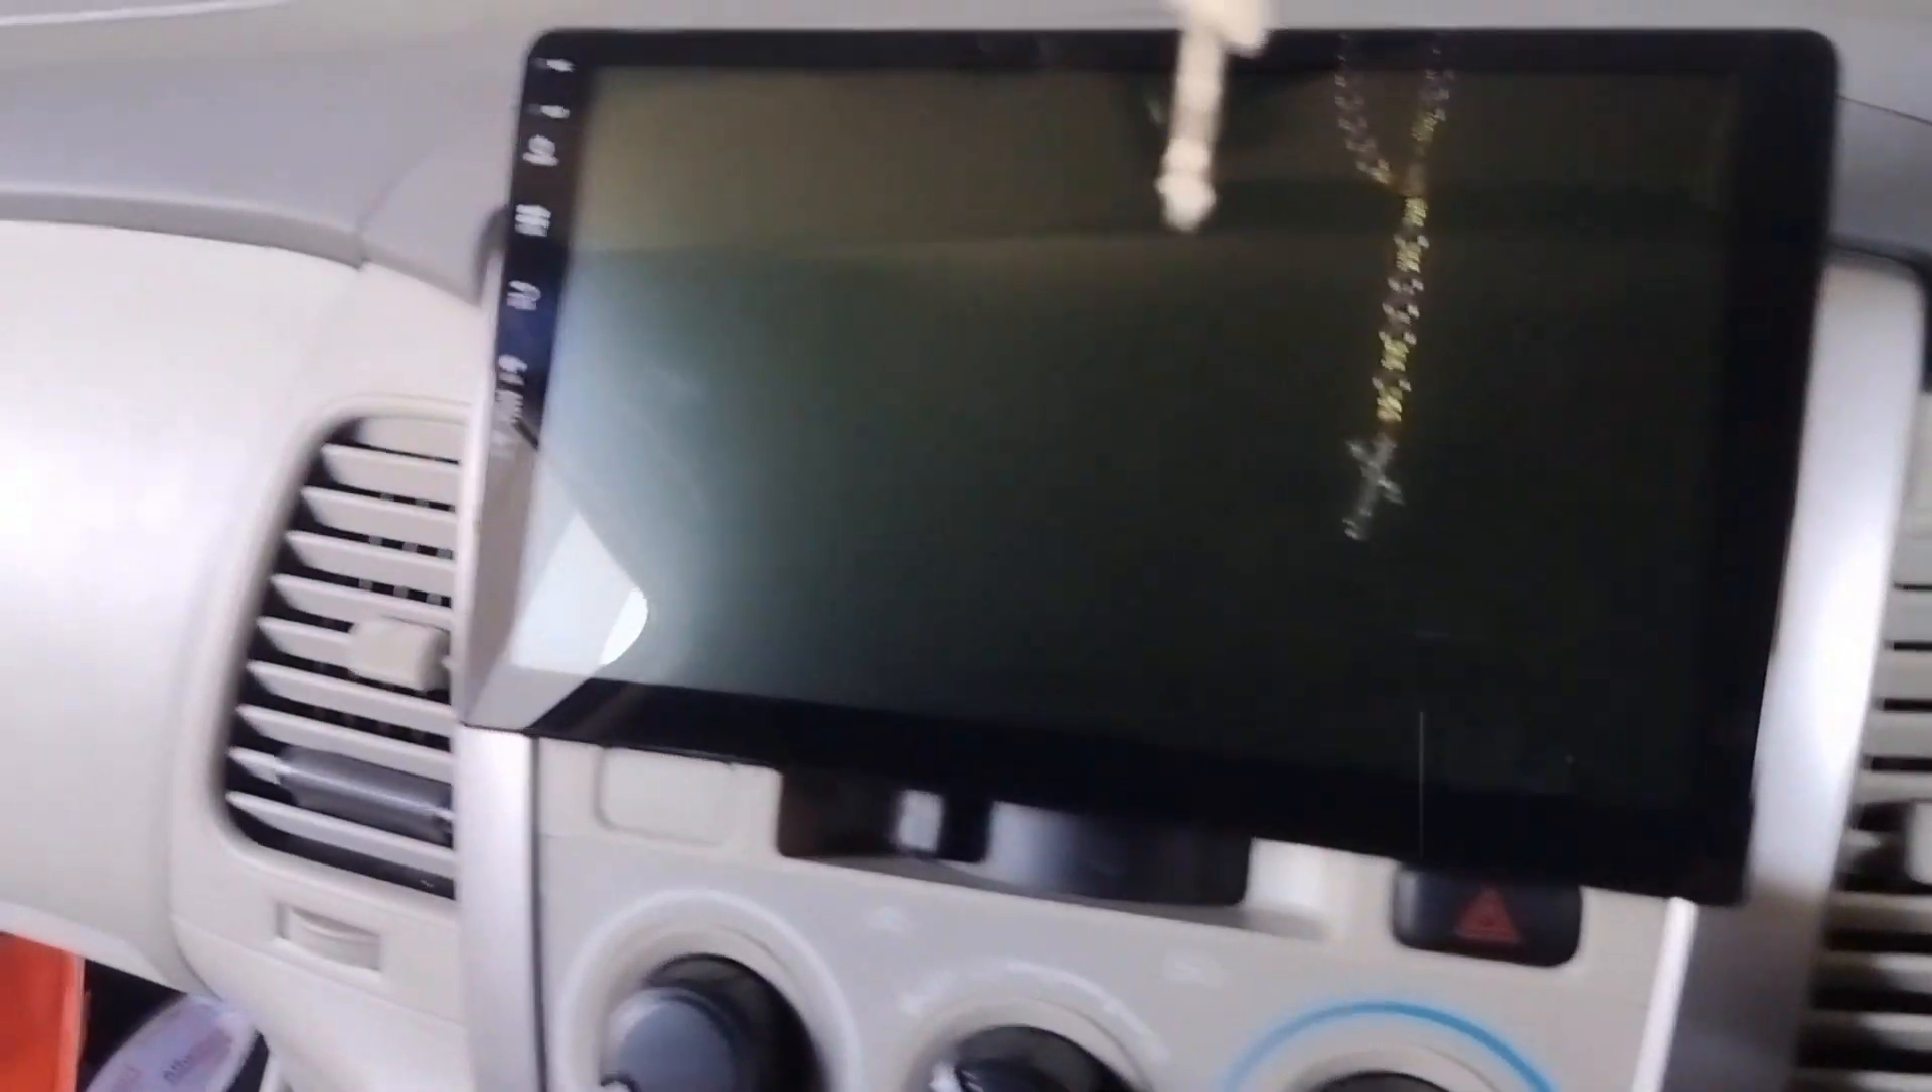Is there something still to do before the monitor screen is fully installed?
No.